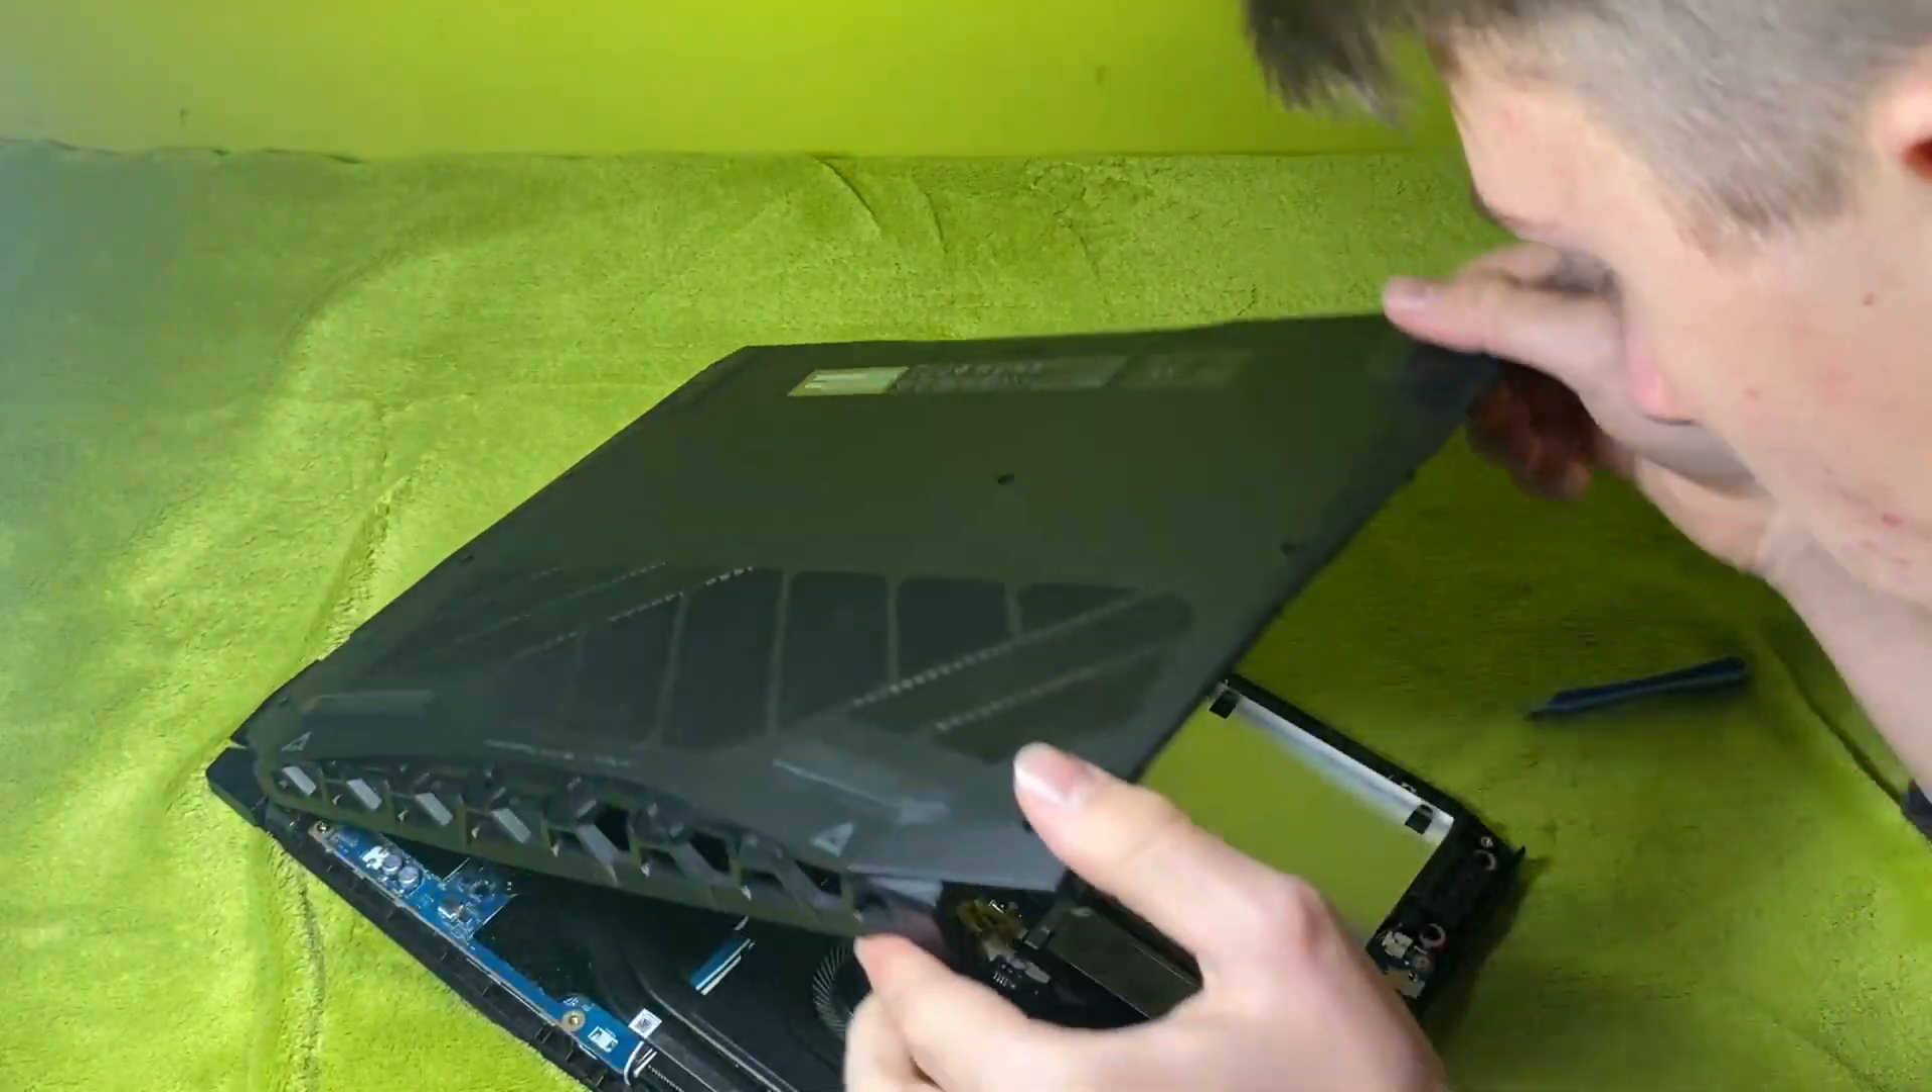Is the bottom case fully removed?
No.